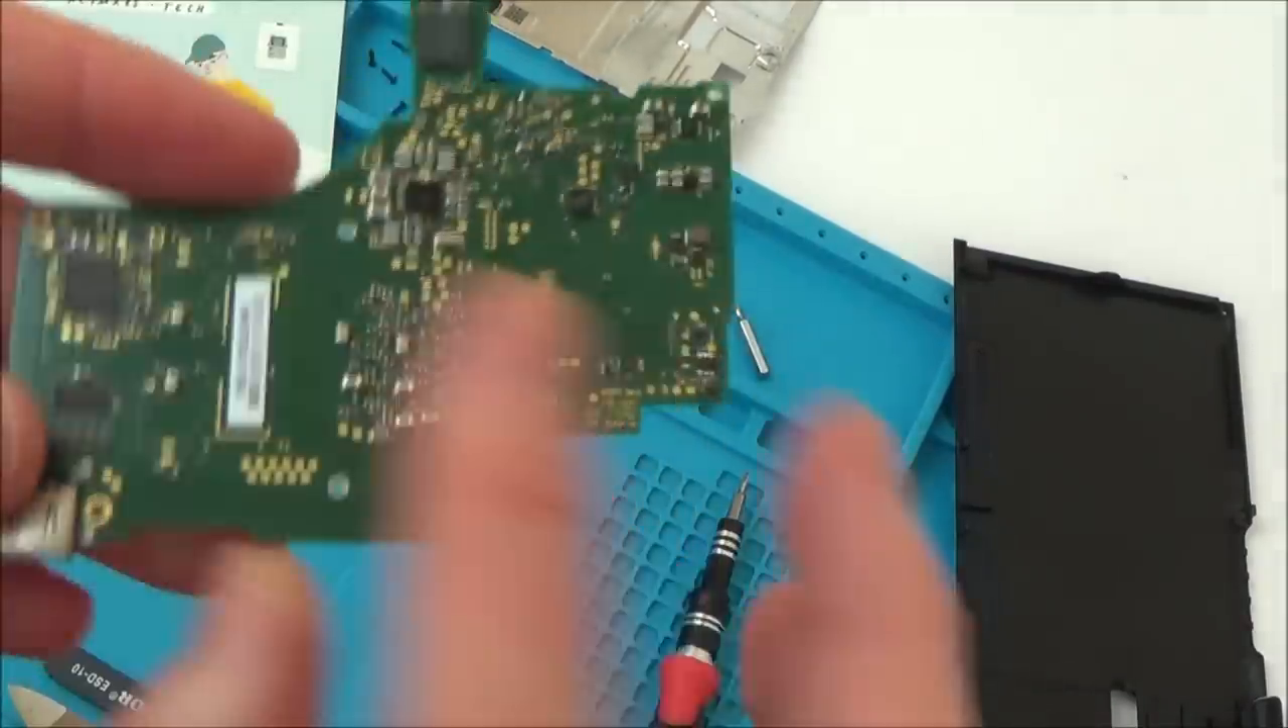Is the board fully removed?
Yes.